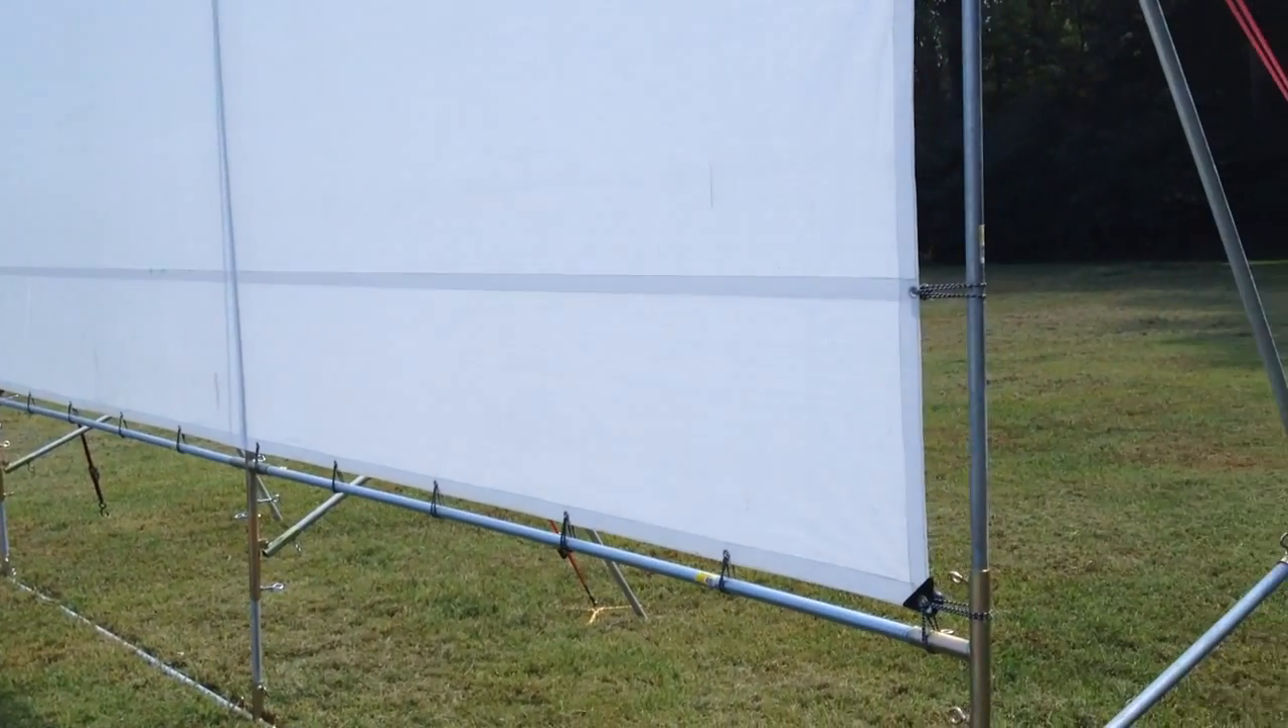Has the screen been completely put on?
Yes.